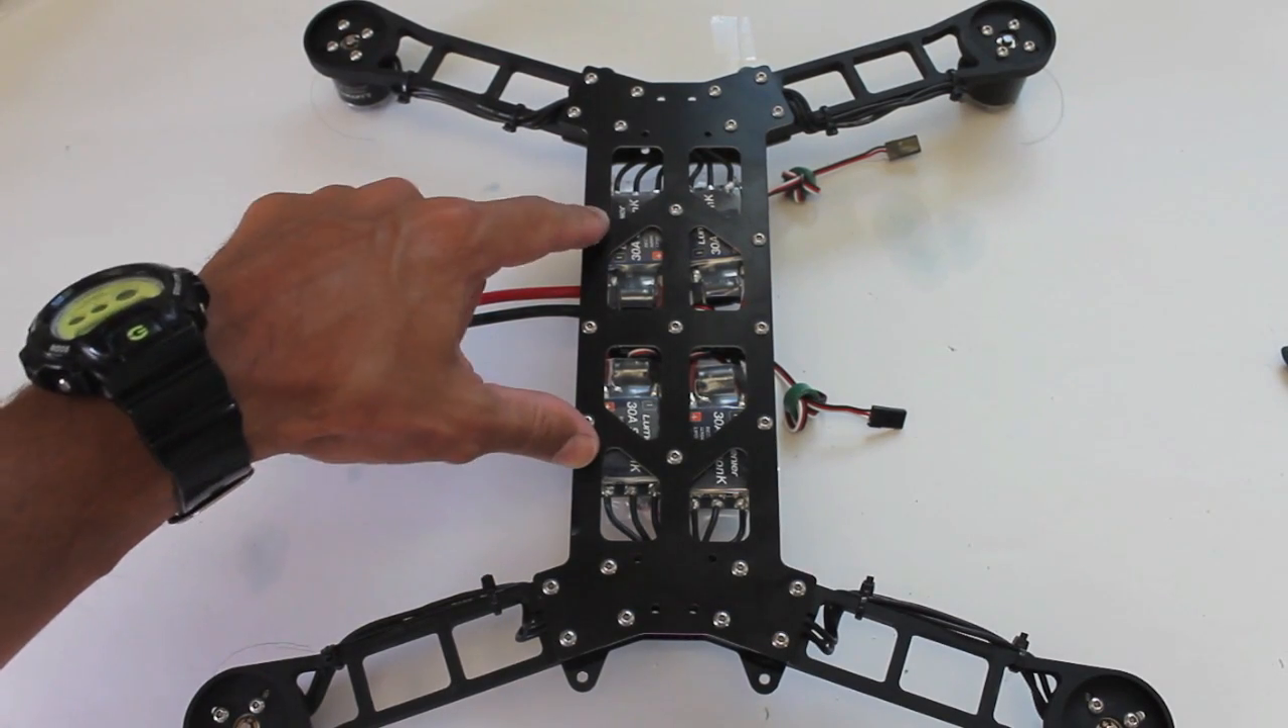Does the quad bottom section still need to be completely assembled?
No.